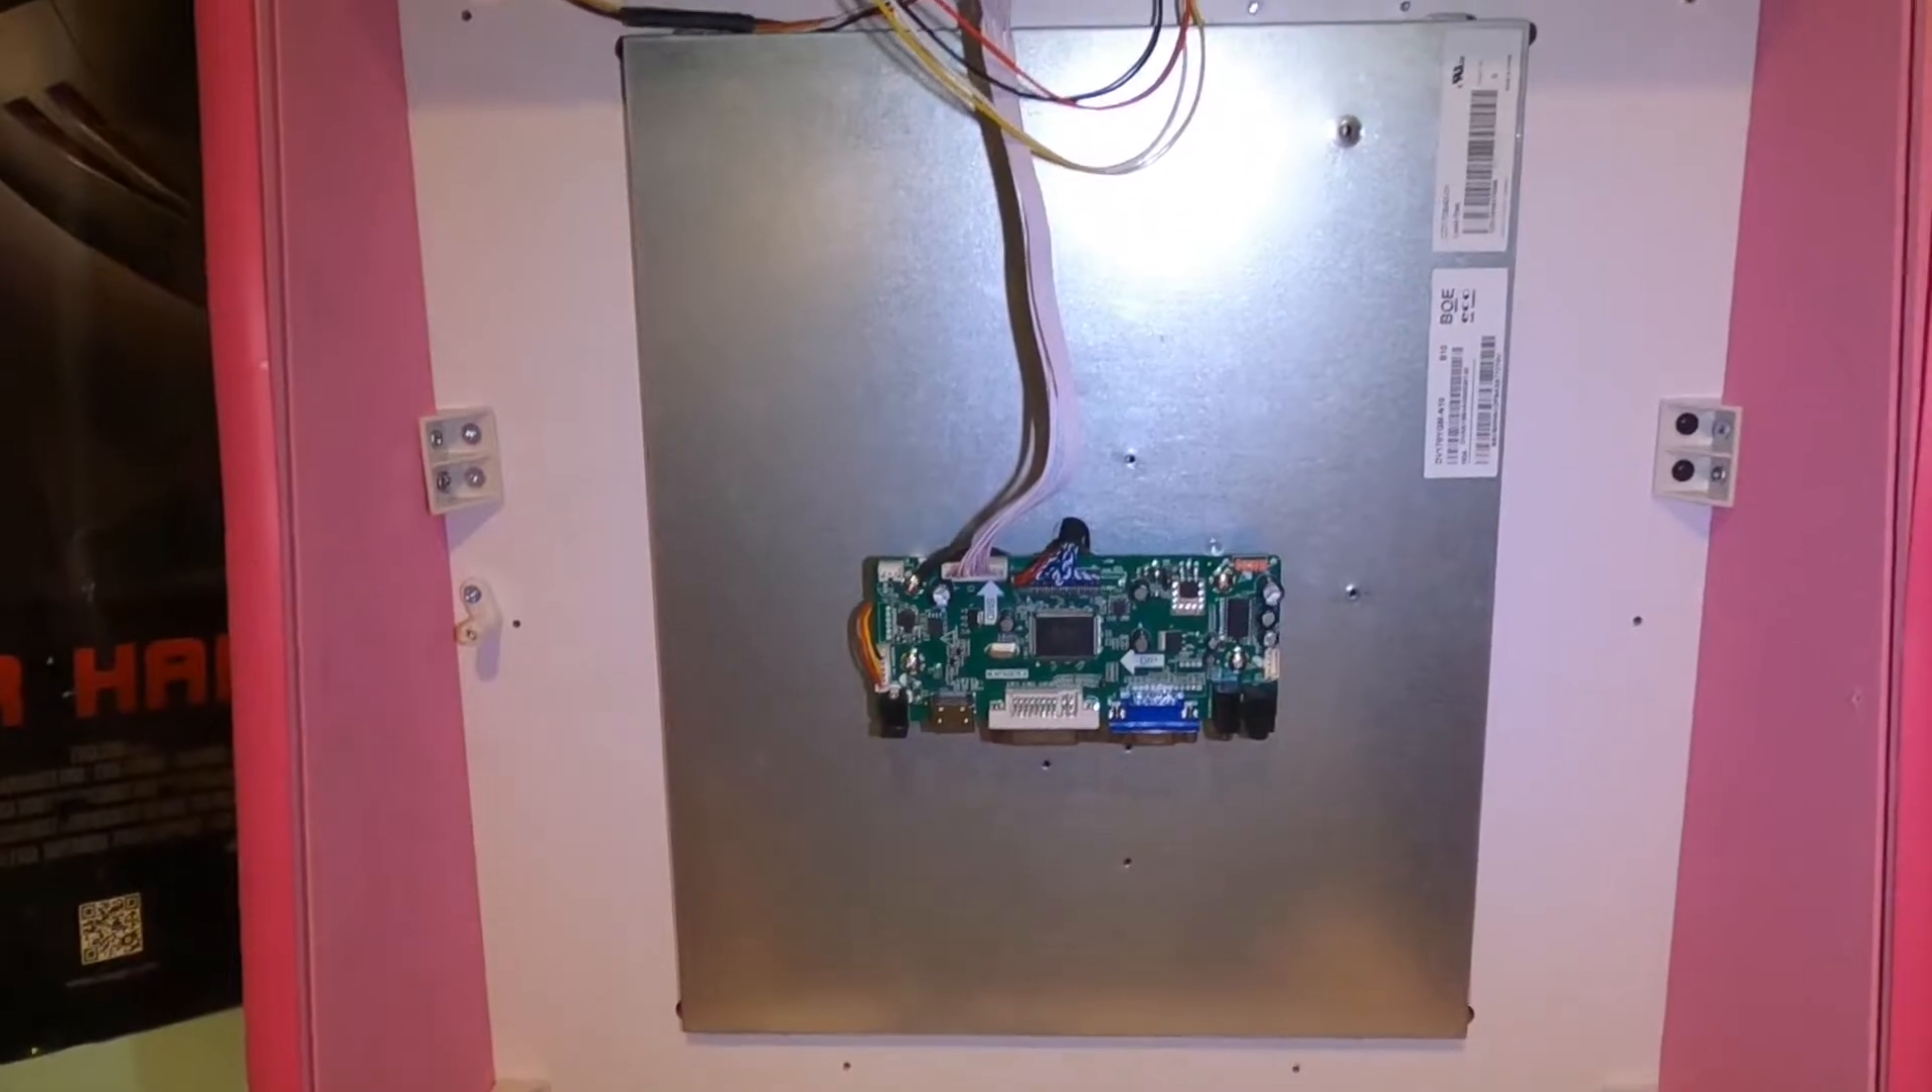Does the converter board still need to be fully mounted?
No.